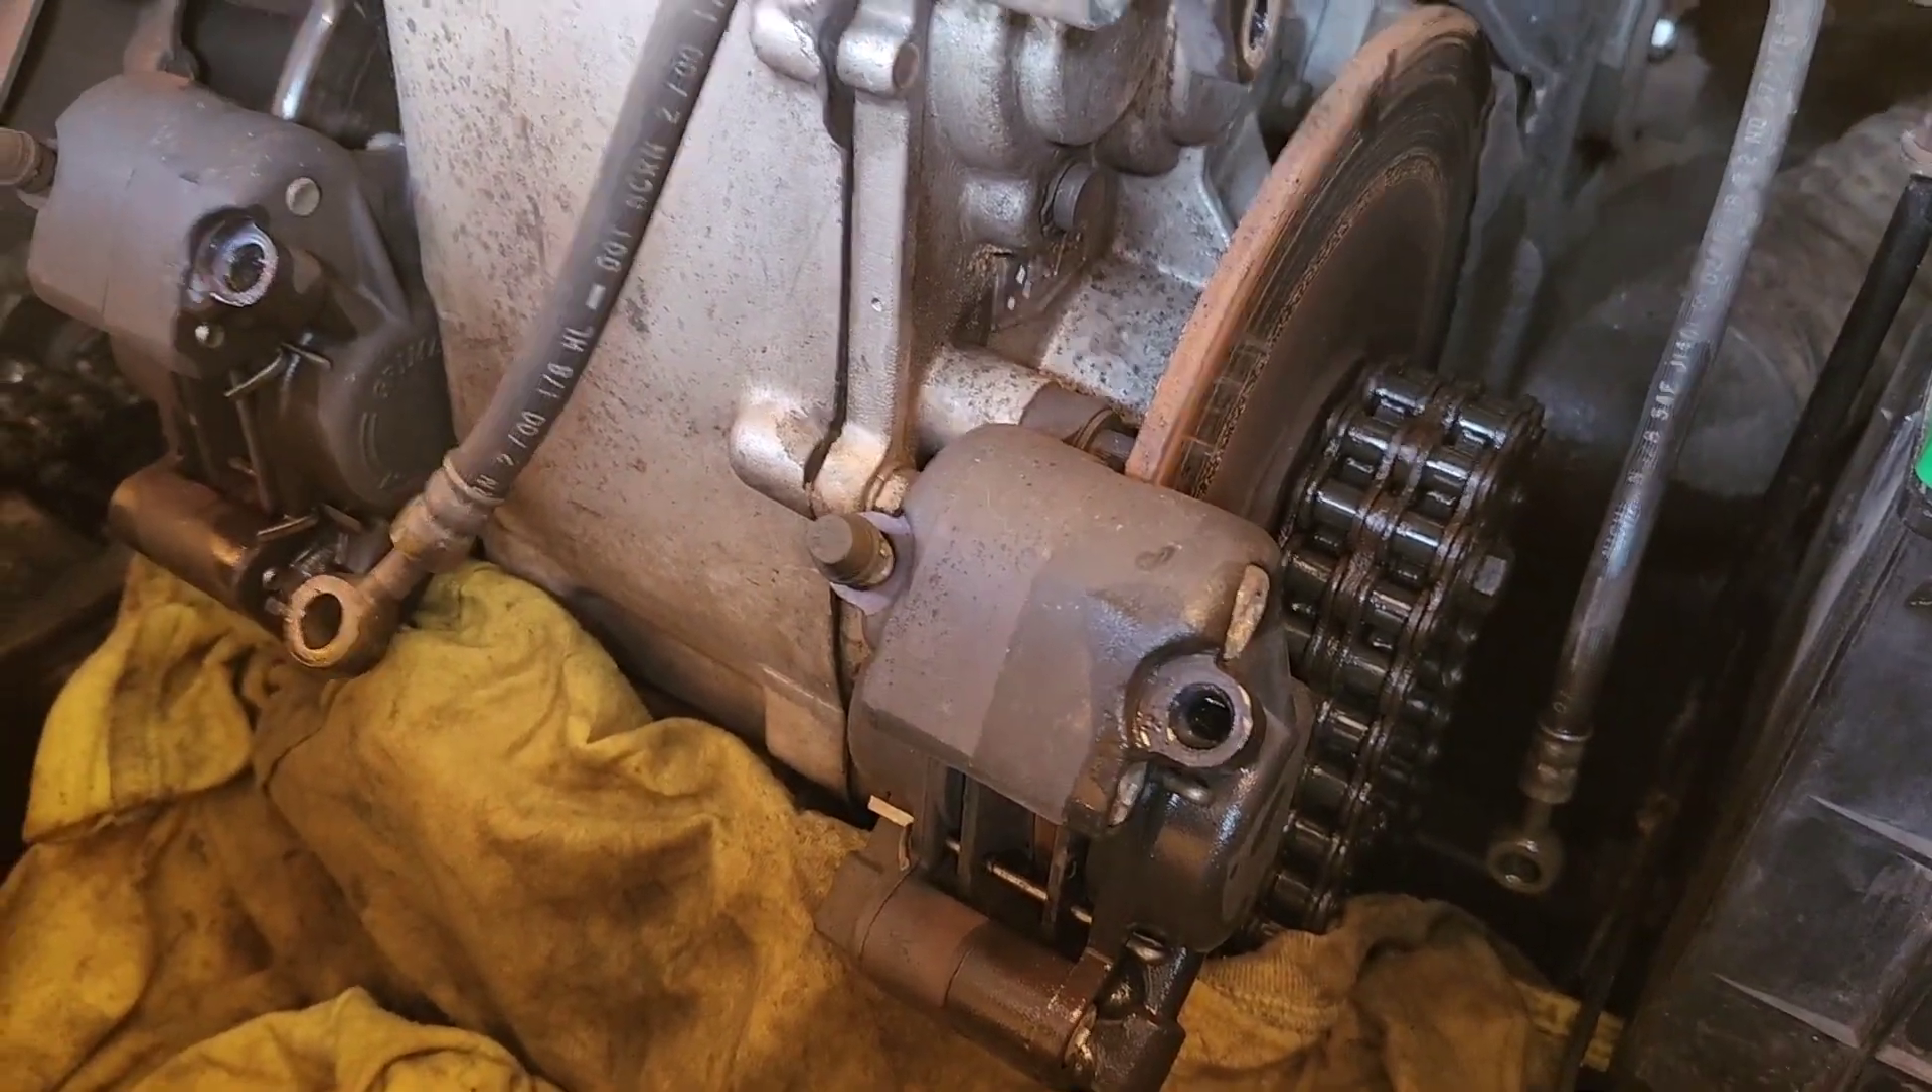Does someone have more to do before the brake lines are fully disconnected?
No.